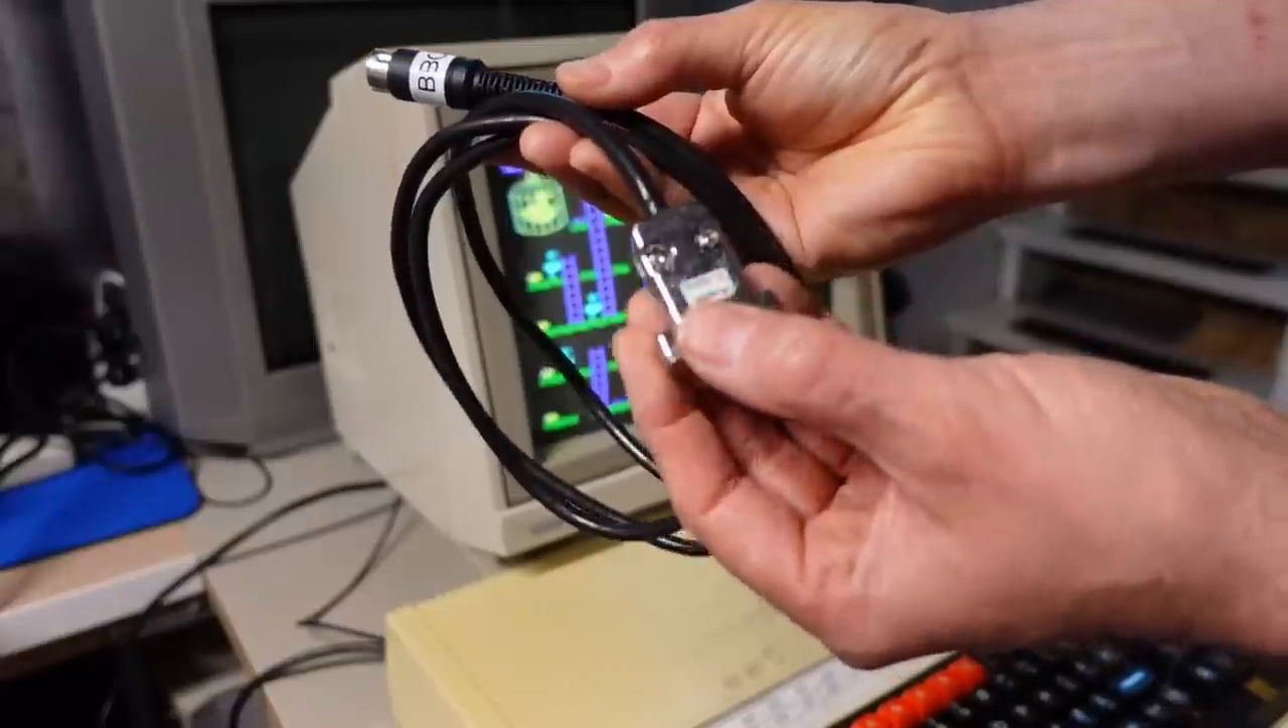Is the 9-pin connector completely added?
Yes.